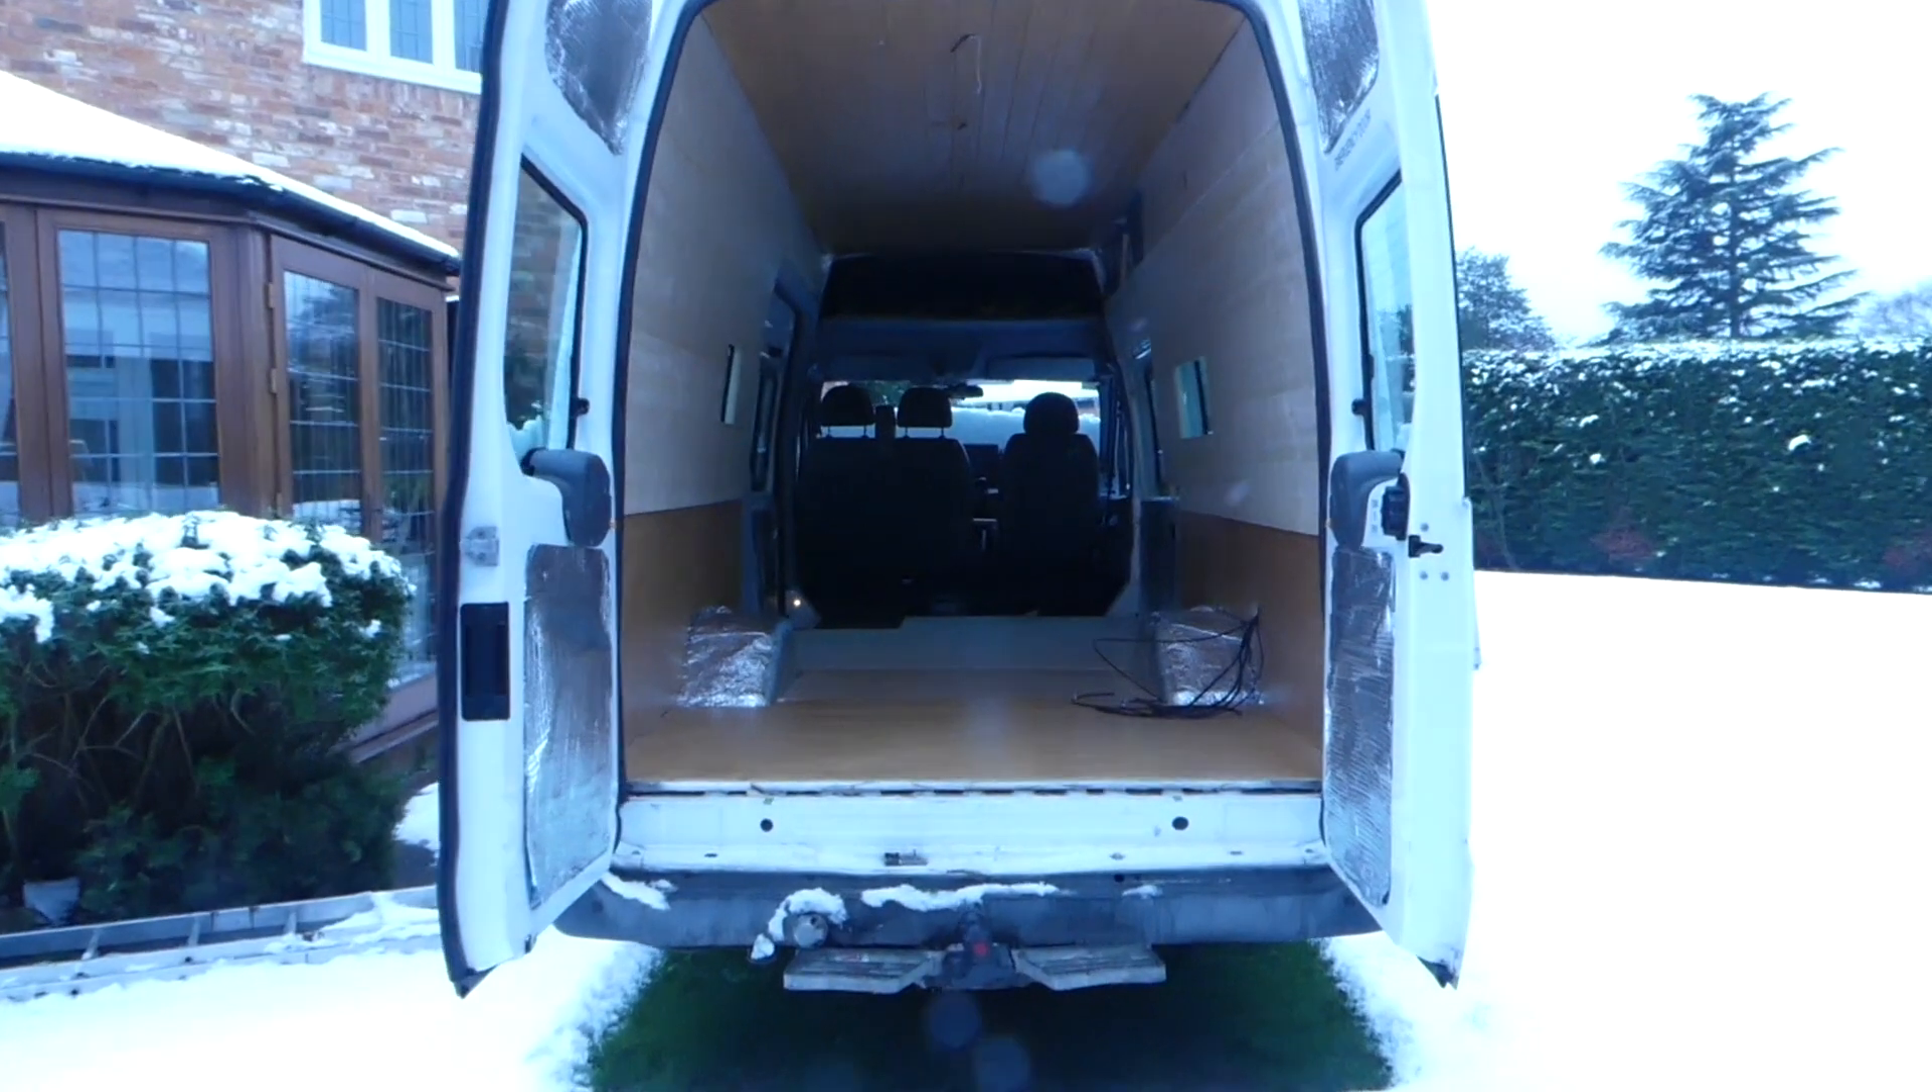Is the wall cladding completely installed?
Yes.